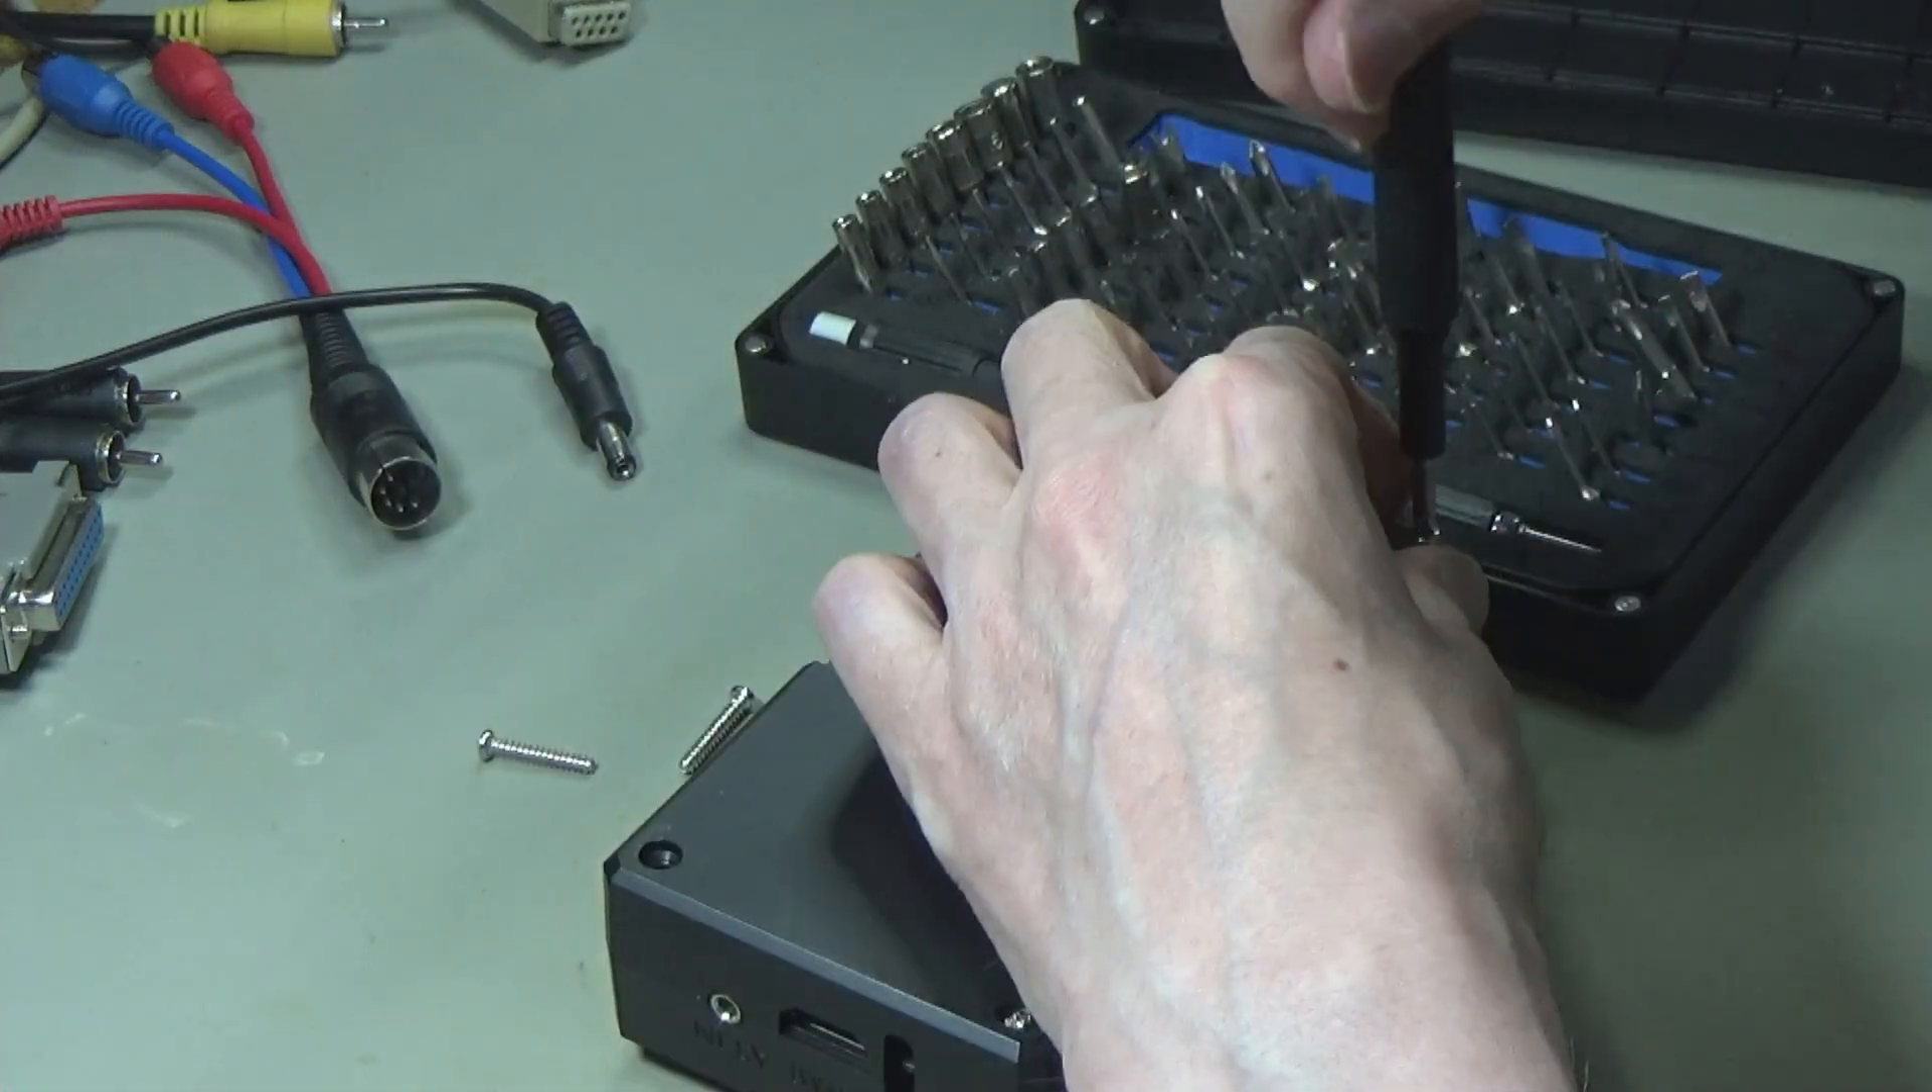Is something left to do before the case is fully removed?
Yes.